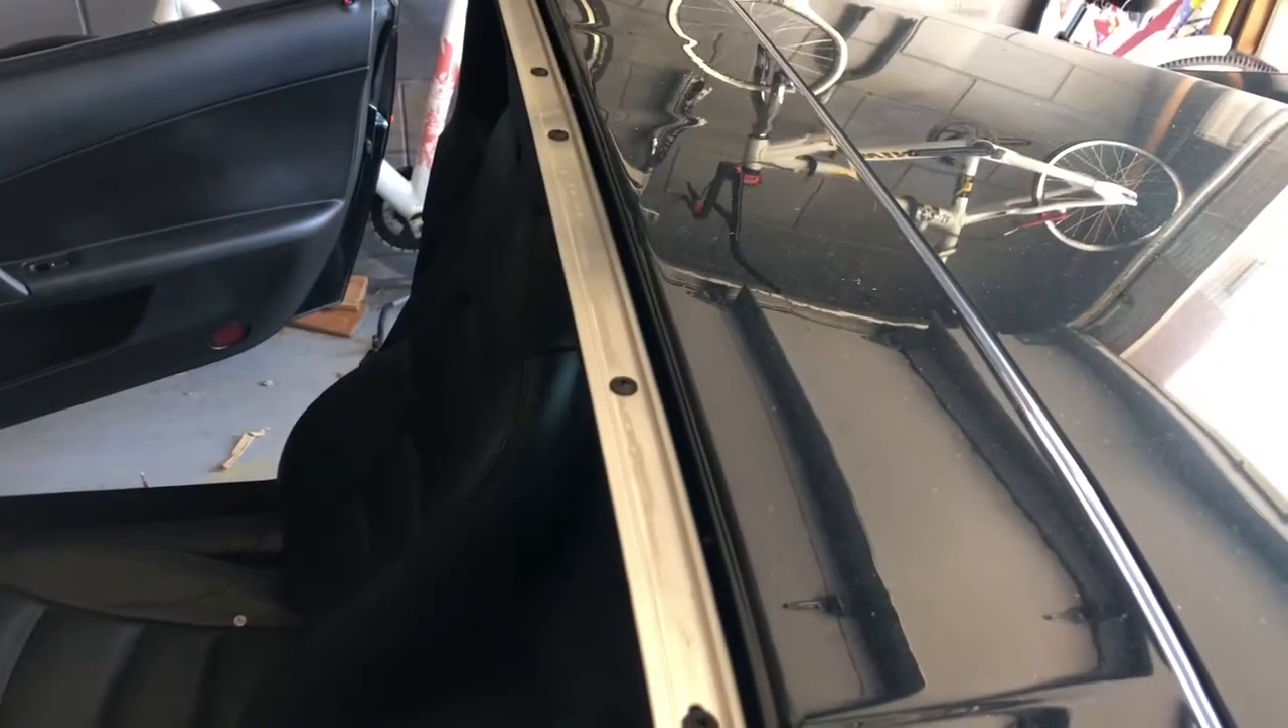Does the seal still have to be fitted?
Yes.